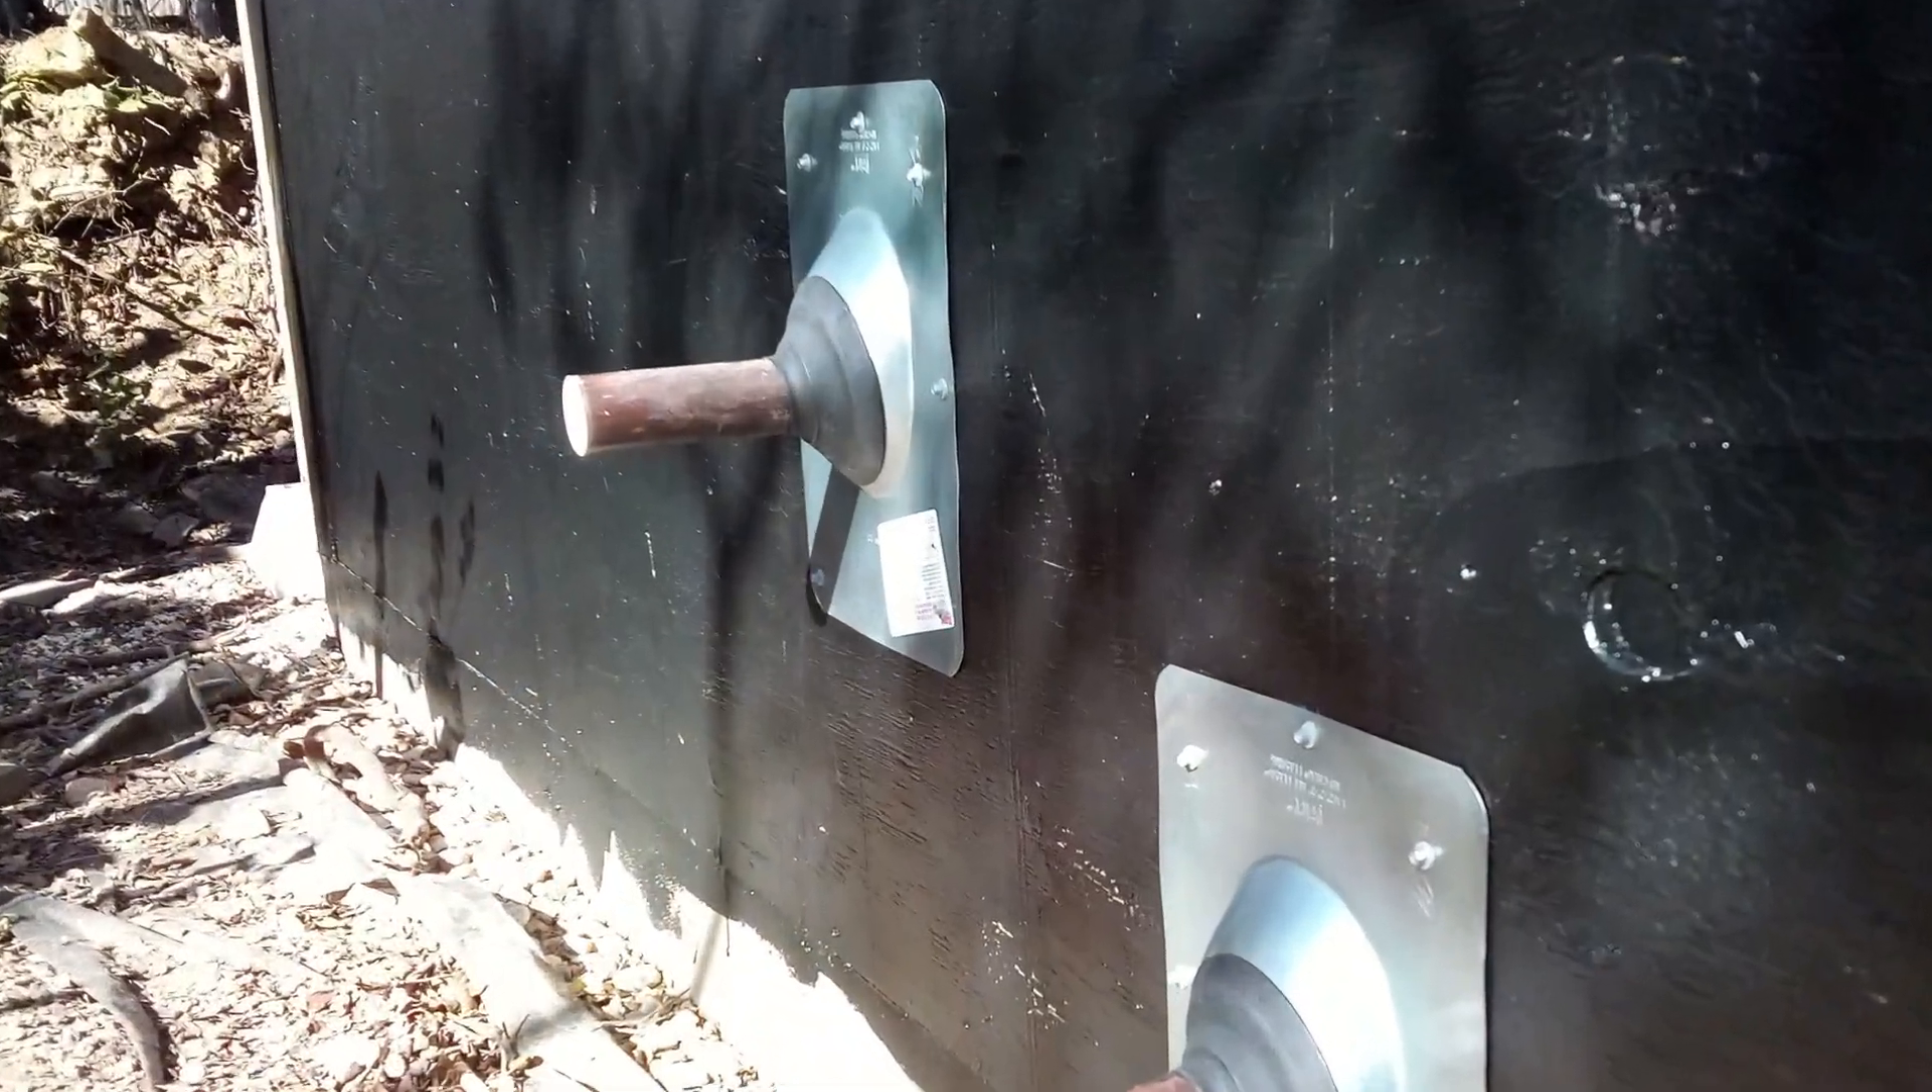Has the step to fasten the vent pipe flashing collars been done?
Yes.